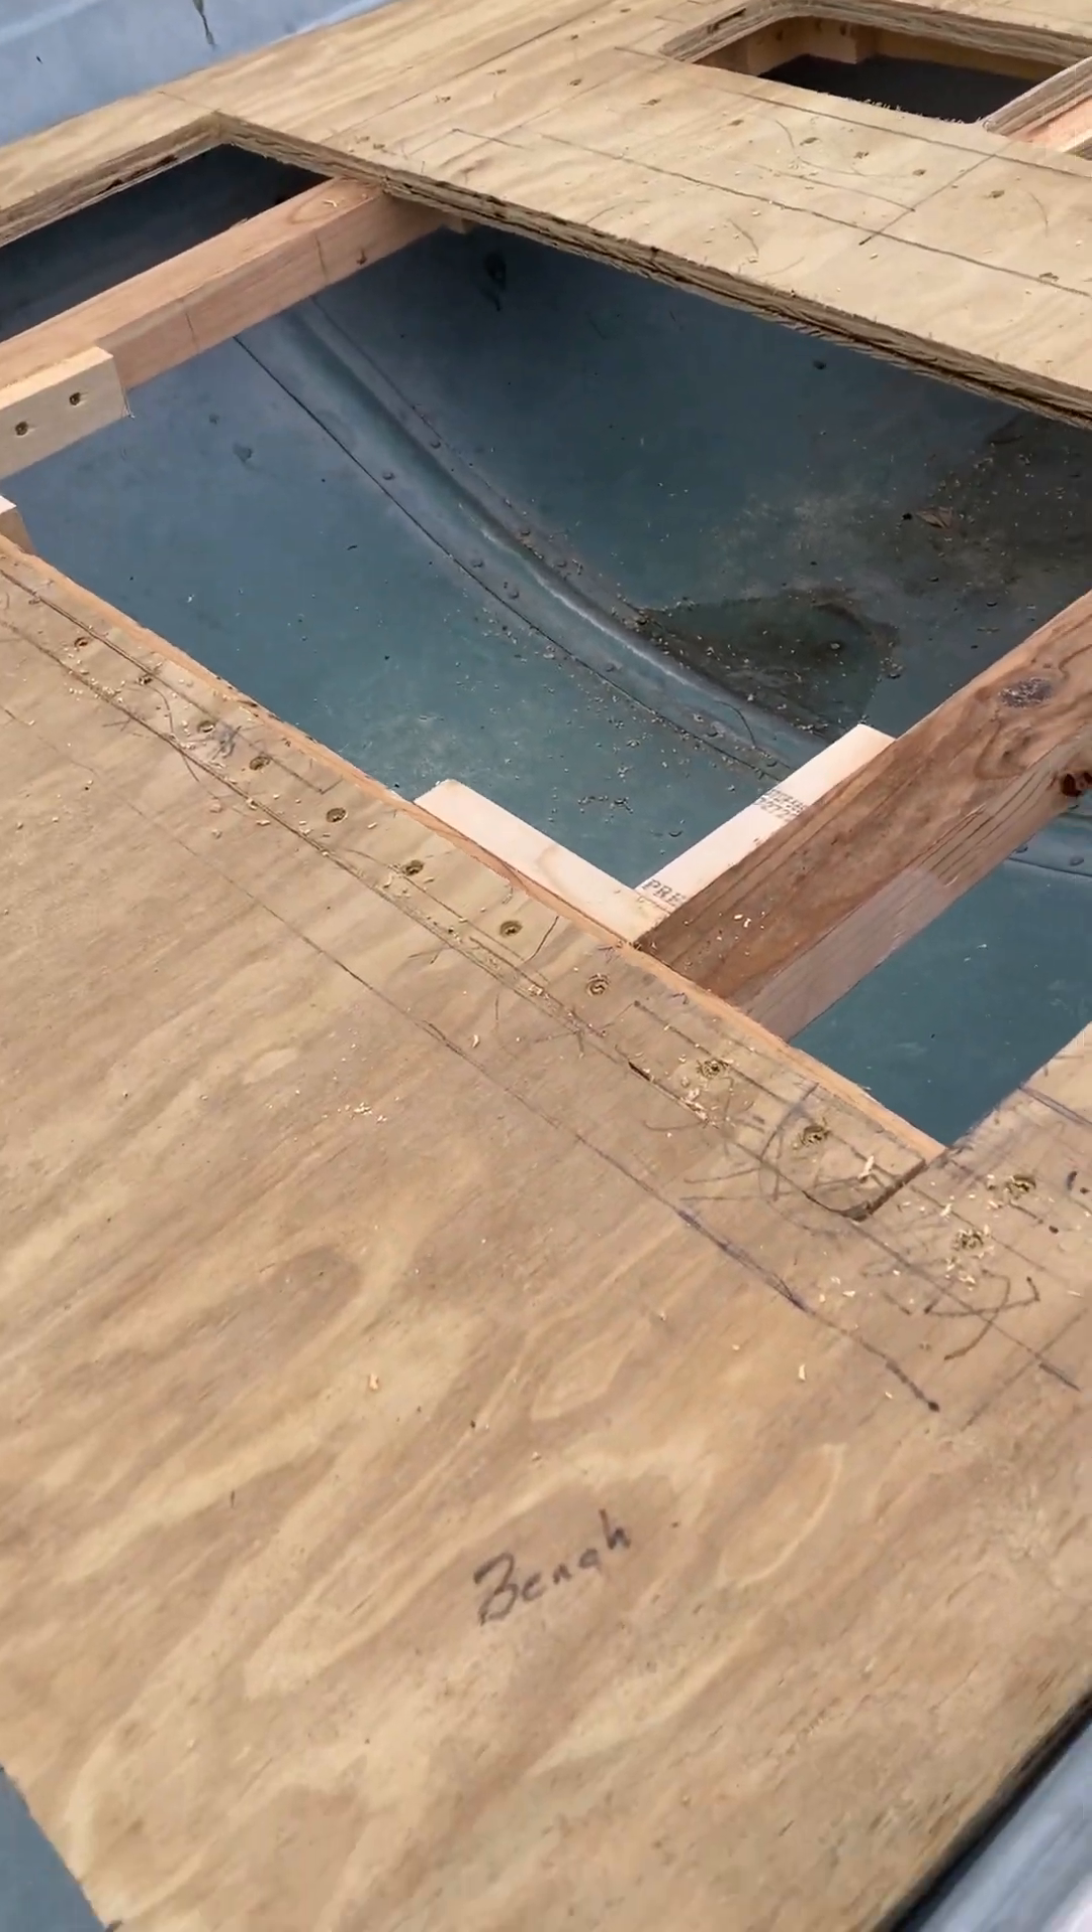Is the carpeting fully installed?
No.